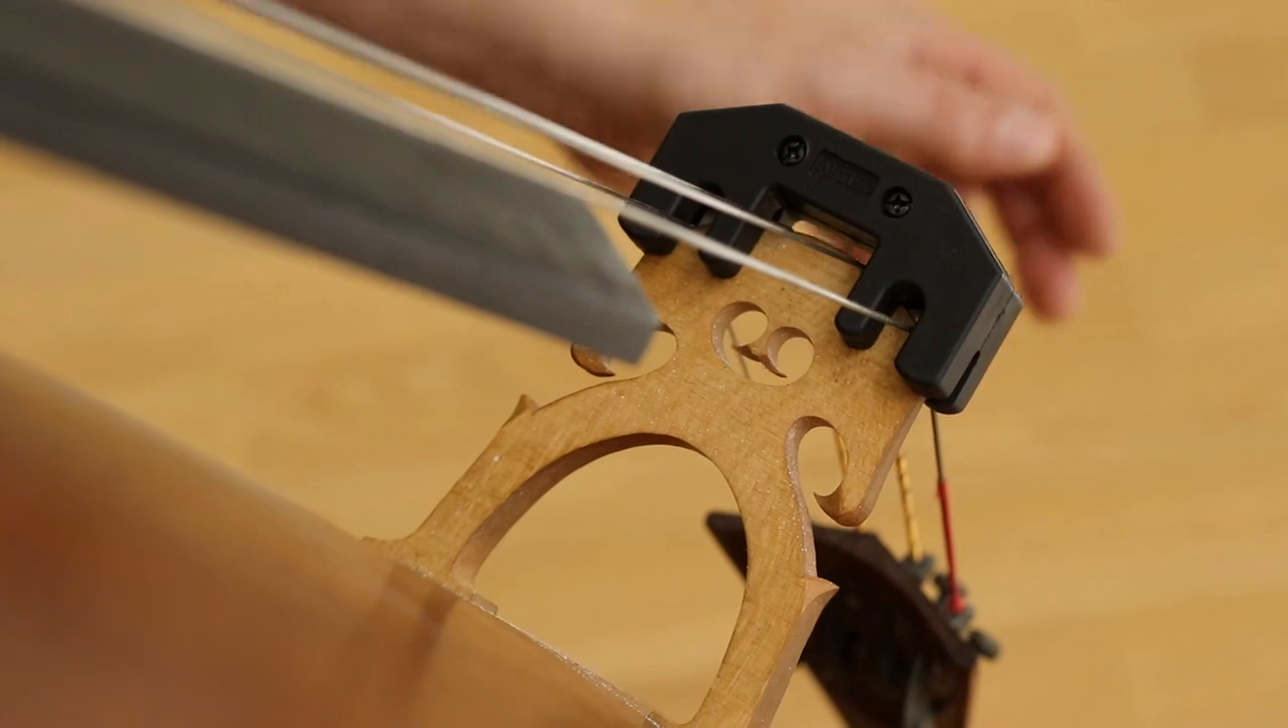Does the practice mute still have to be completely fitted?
No.